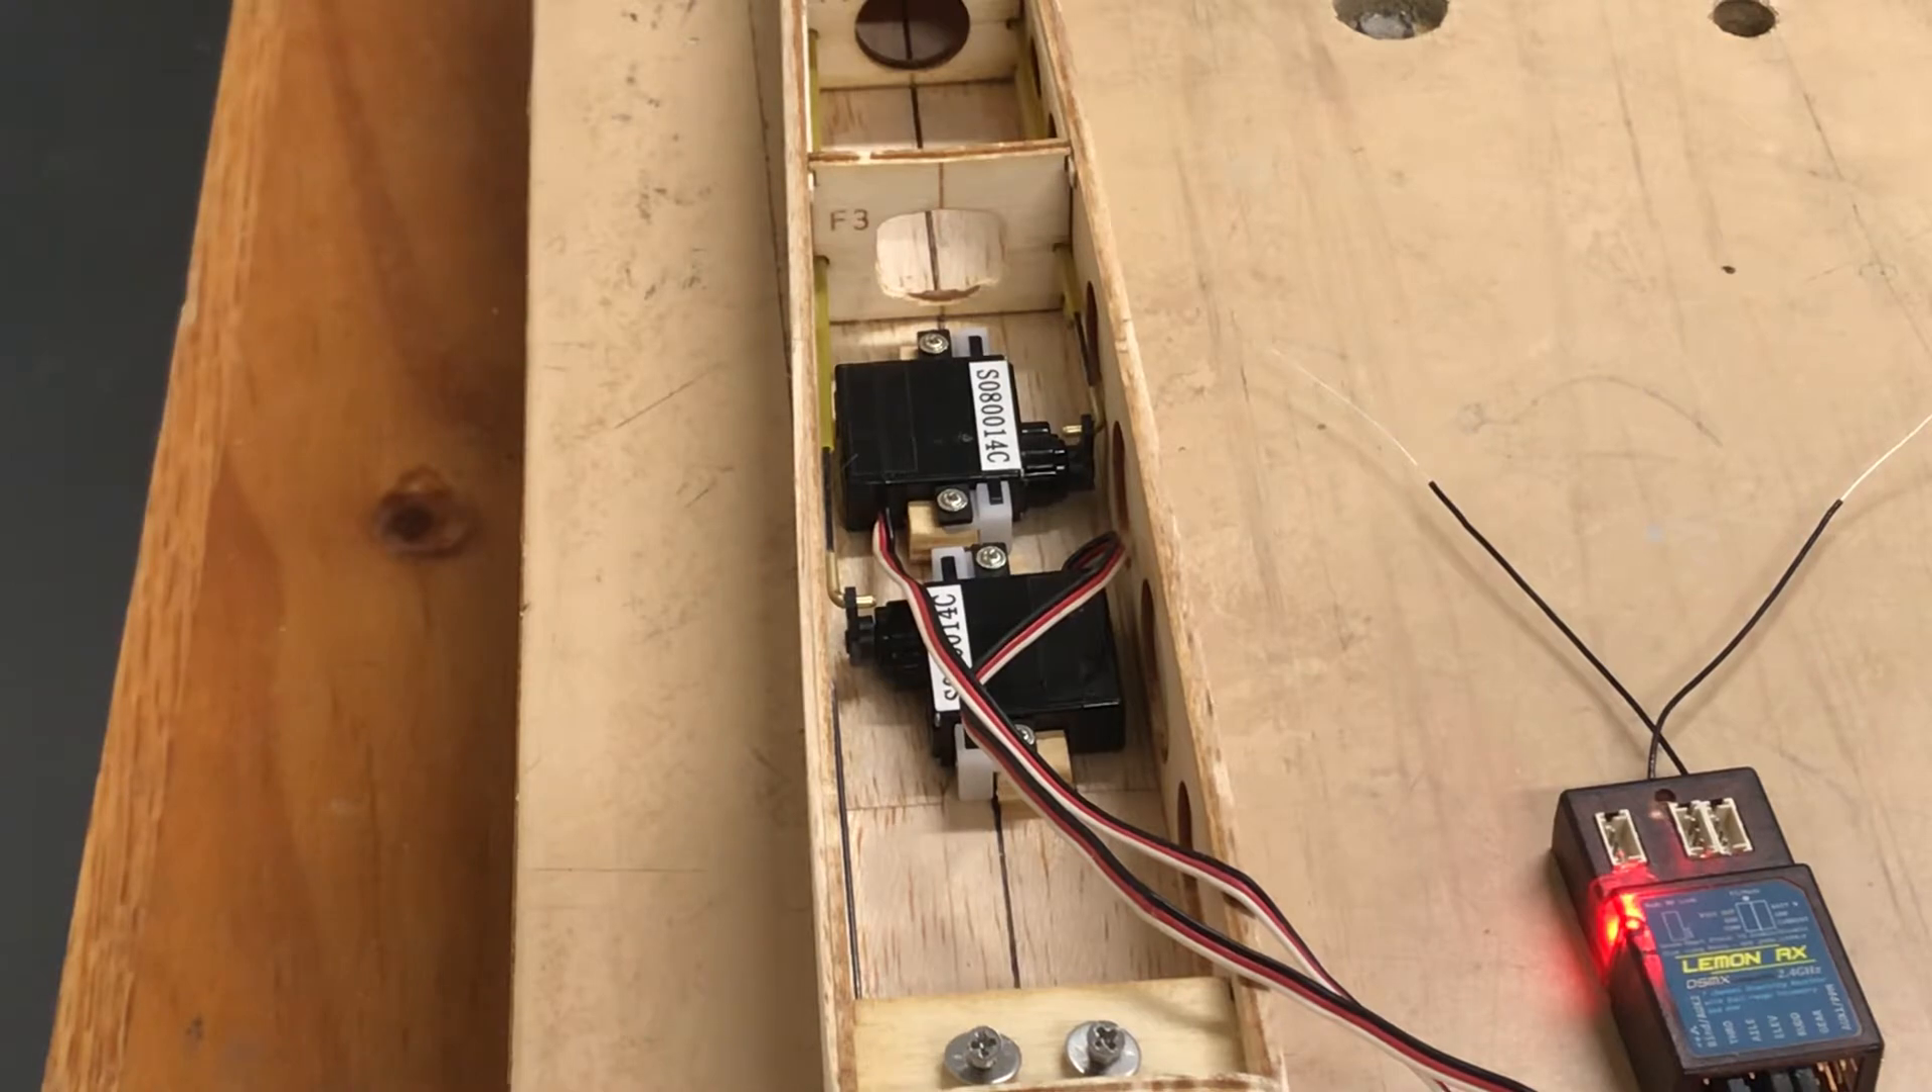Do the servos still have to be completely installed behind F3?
No.